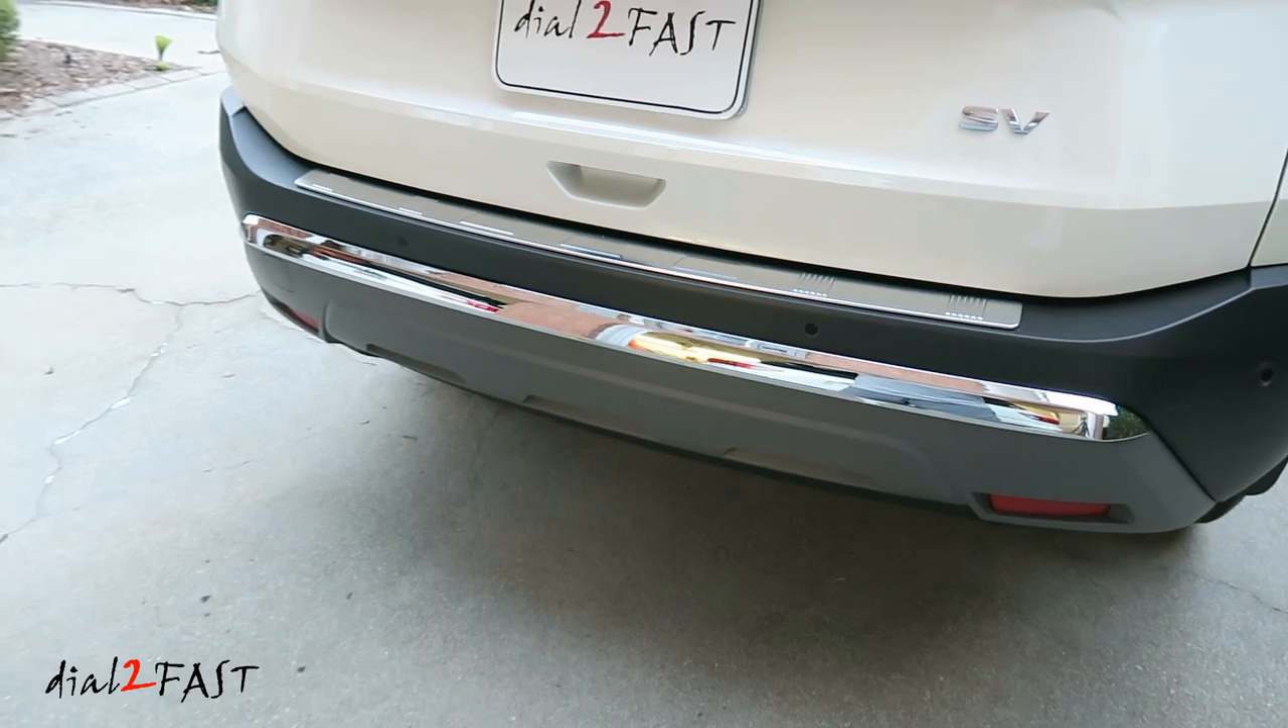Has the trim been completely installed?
Yes.